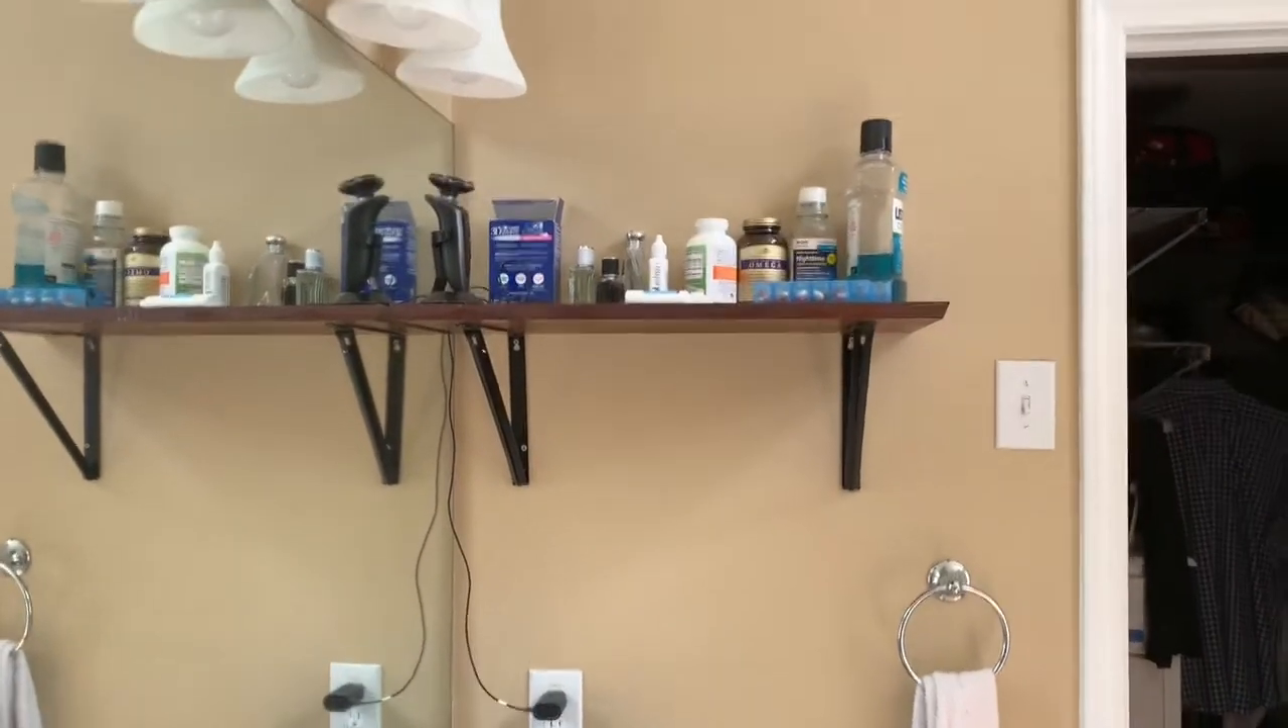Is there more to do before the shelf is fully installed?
No.